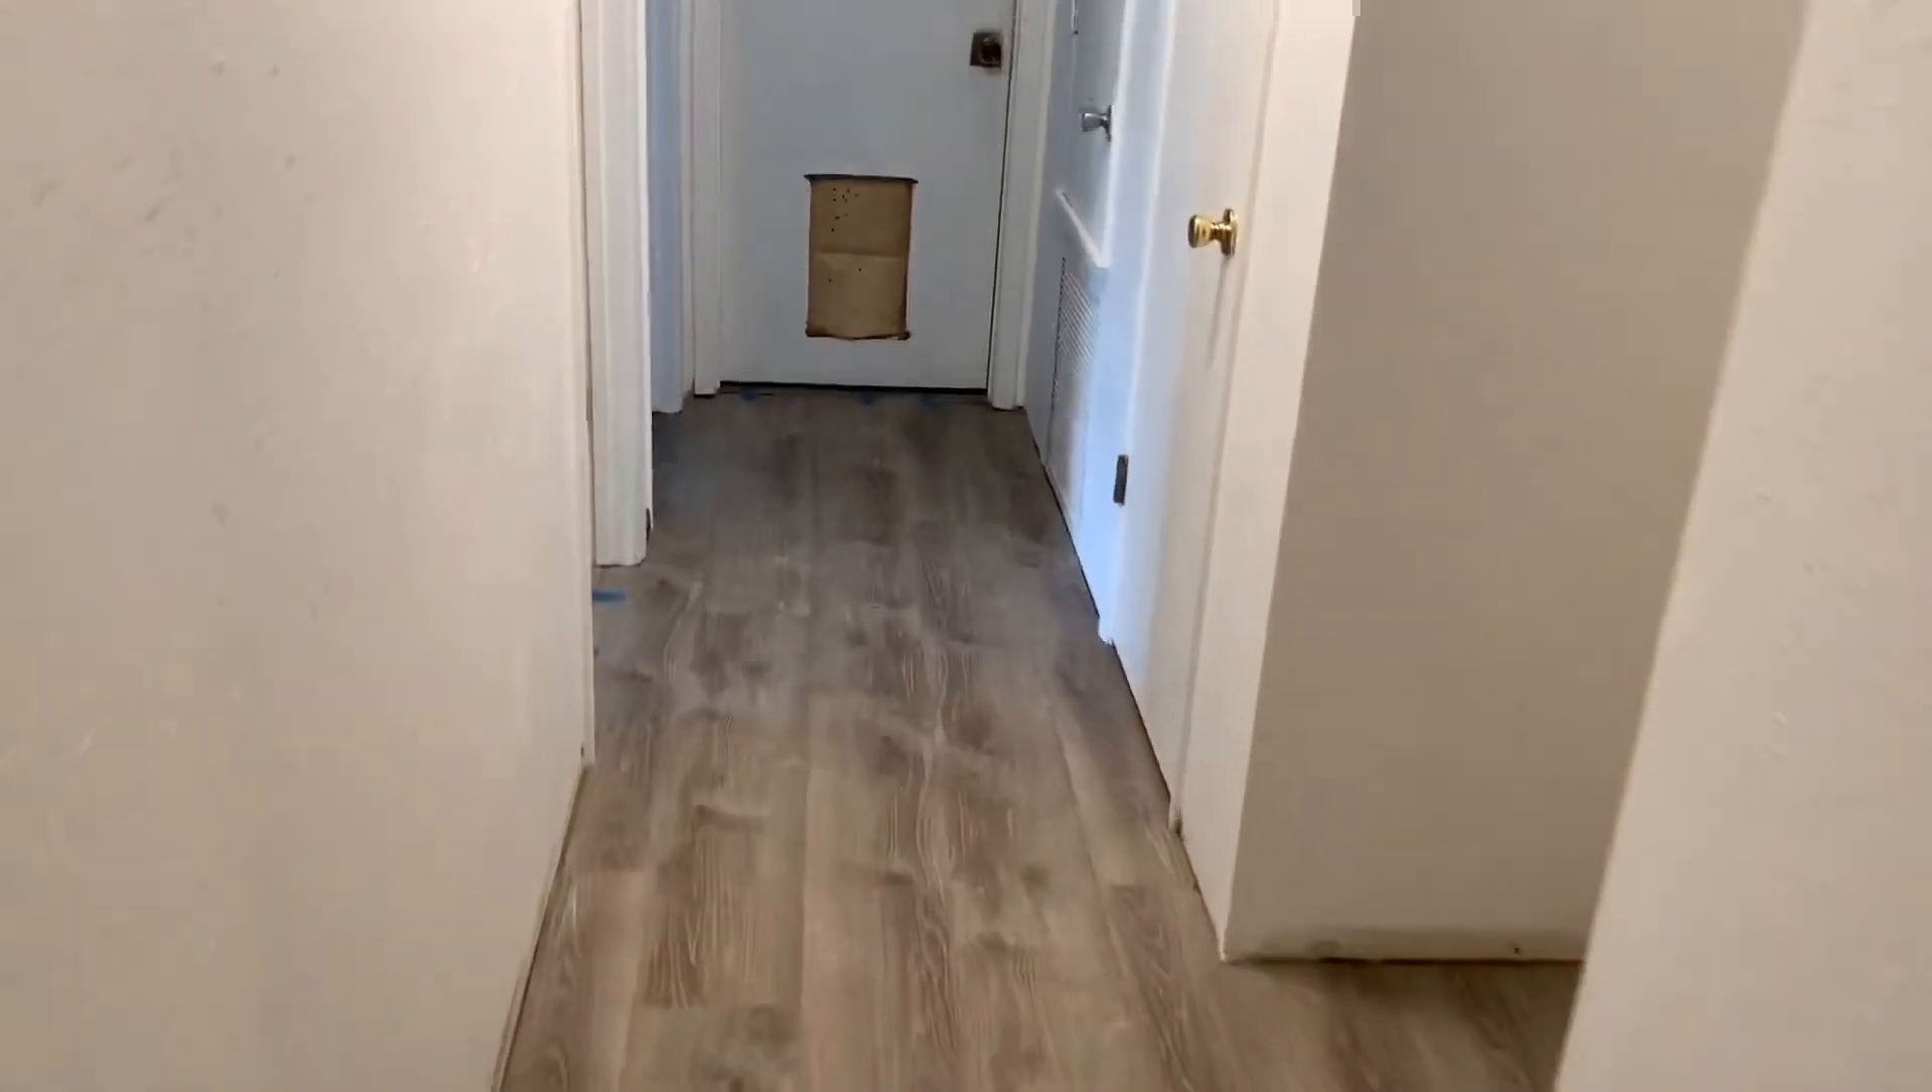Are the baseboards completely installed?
No.